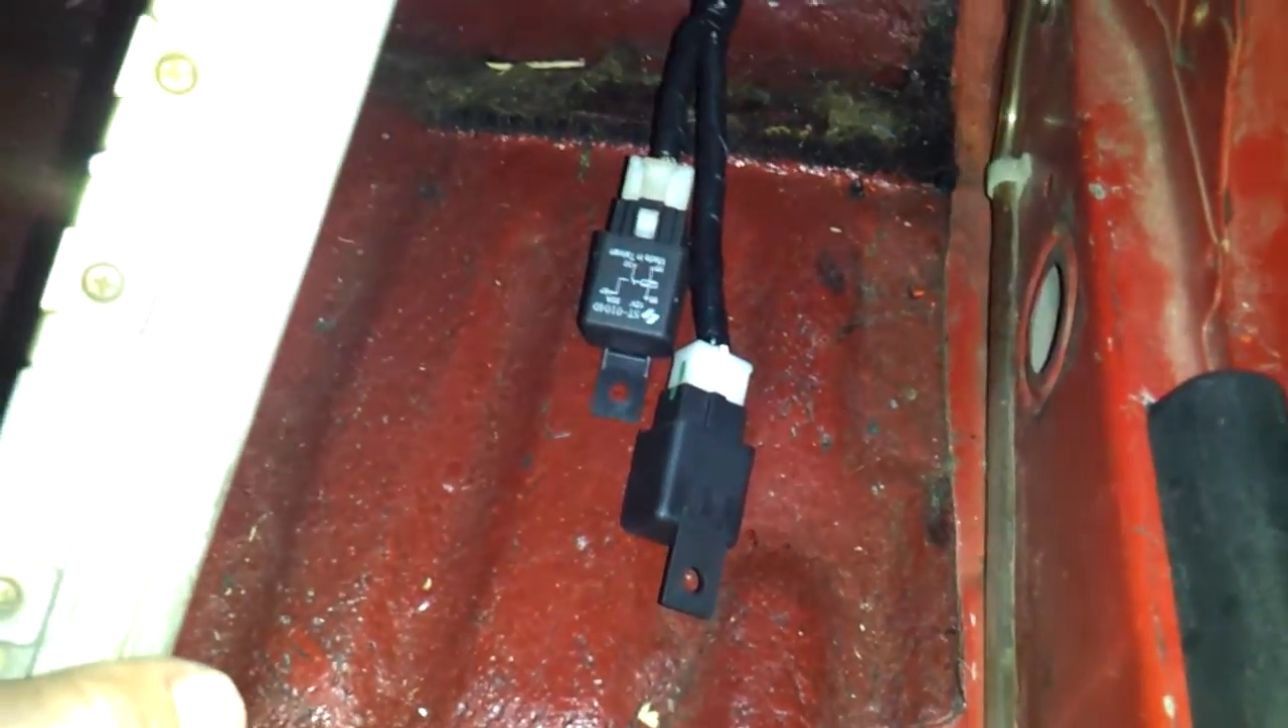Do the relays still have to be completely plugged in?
No.